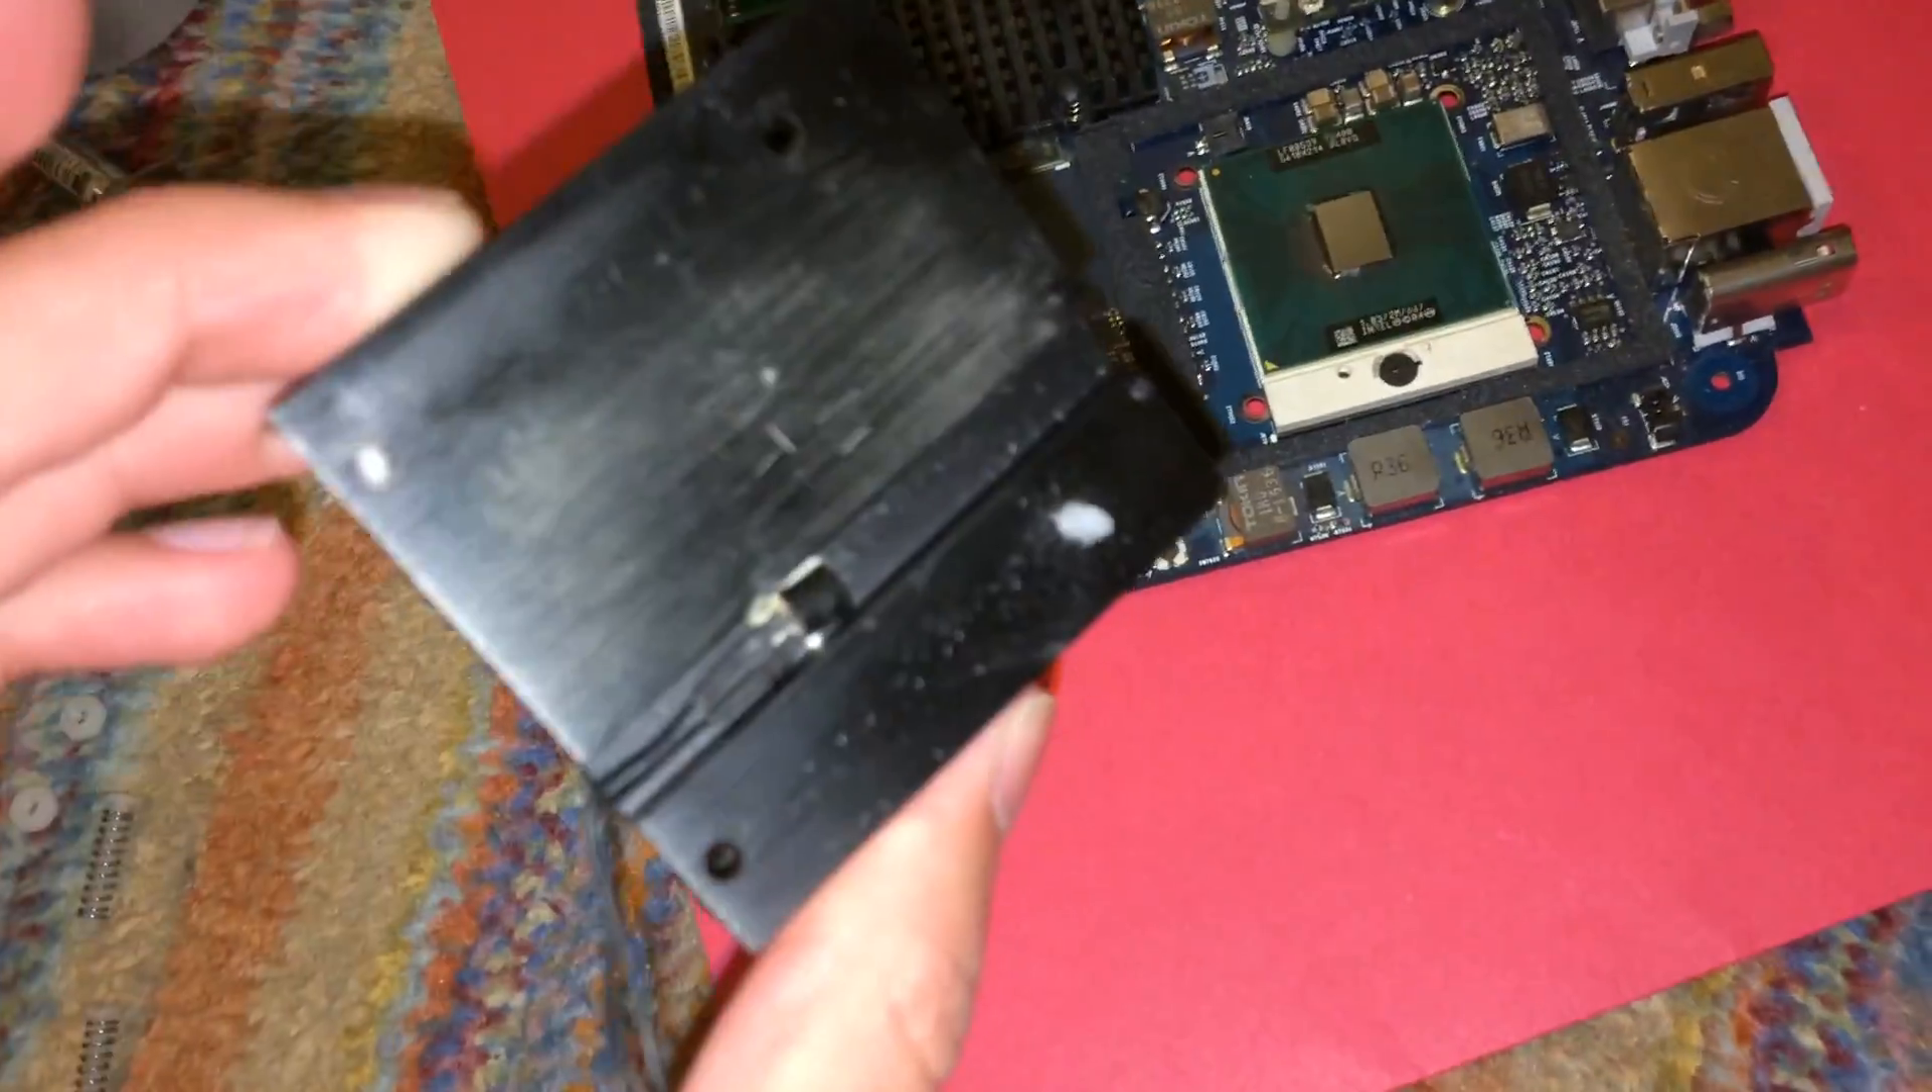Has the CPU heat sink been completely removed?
Yes.